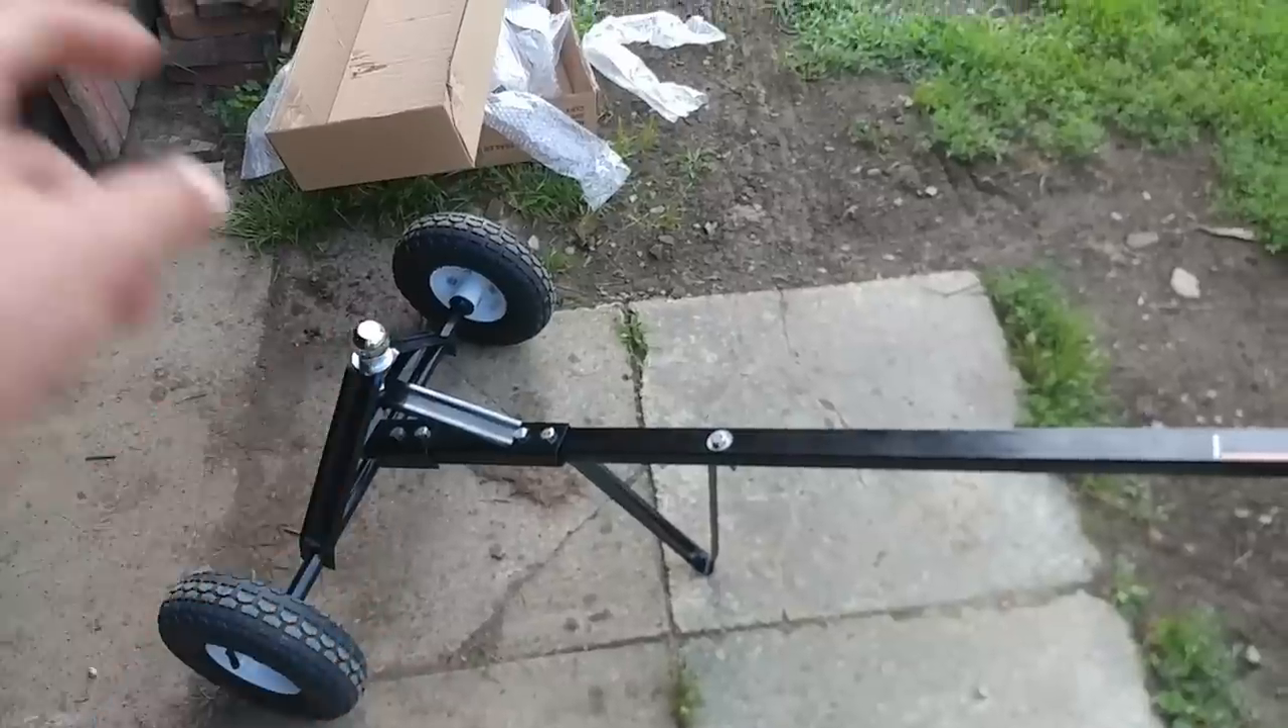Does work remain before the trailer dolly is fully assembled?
No.